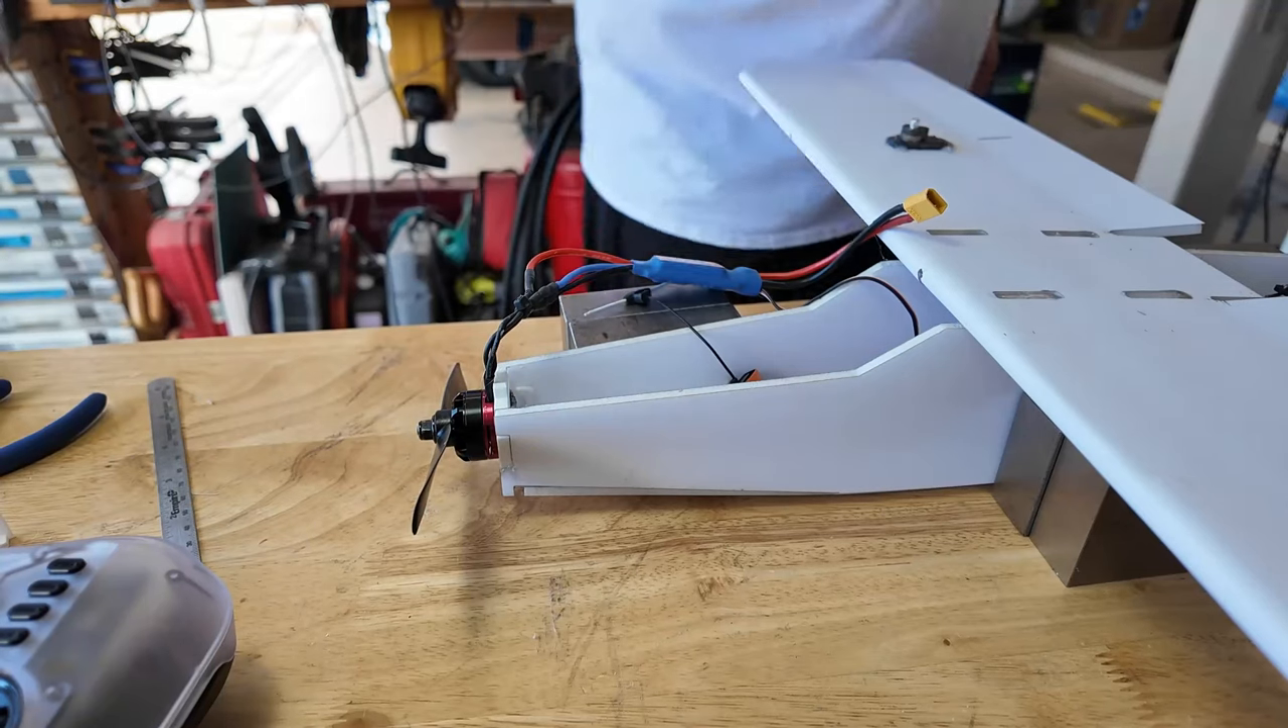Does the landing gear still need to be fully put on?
Yes.